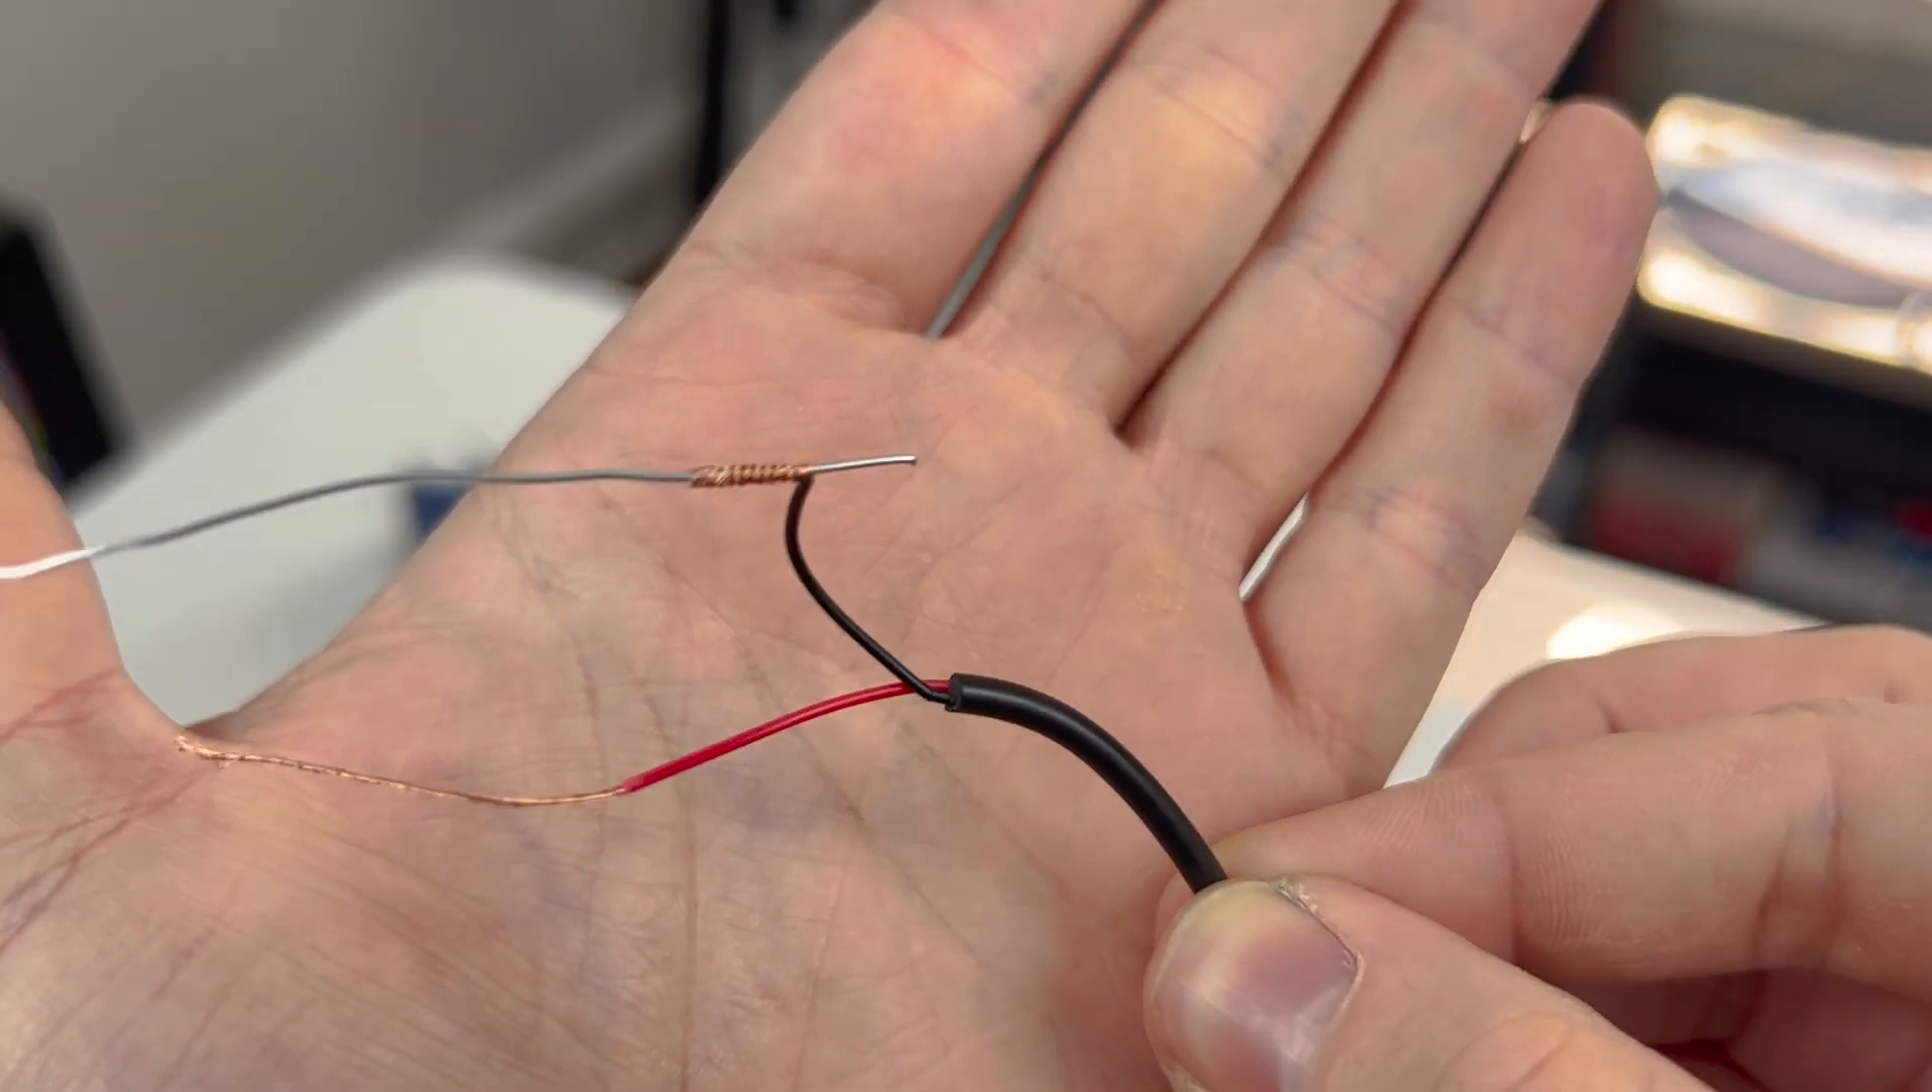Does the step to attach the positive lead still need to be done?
Yes.